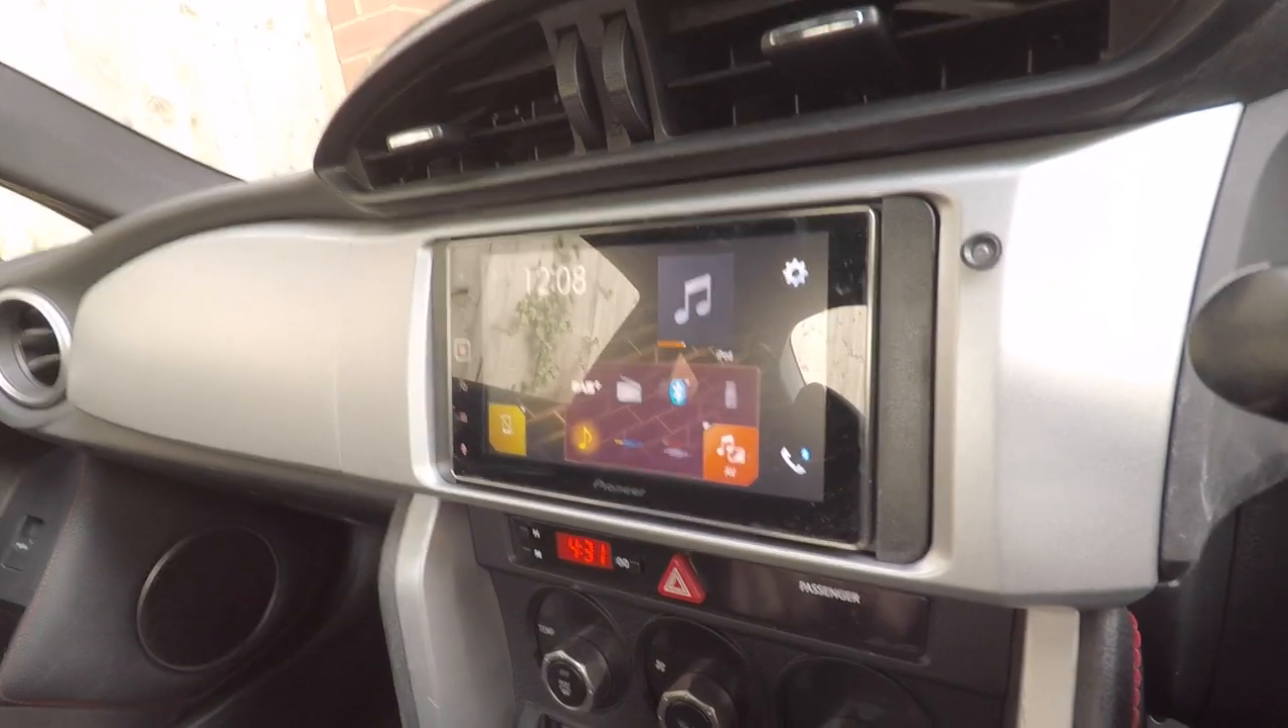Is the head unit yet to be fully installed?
No.